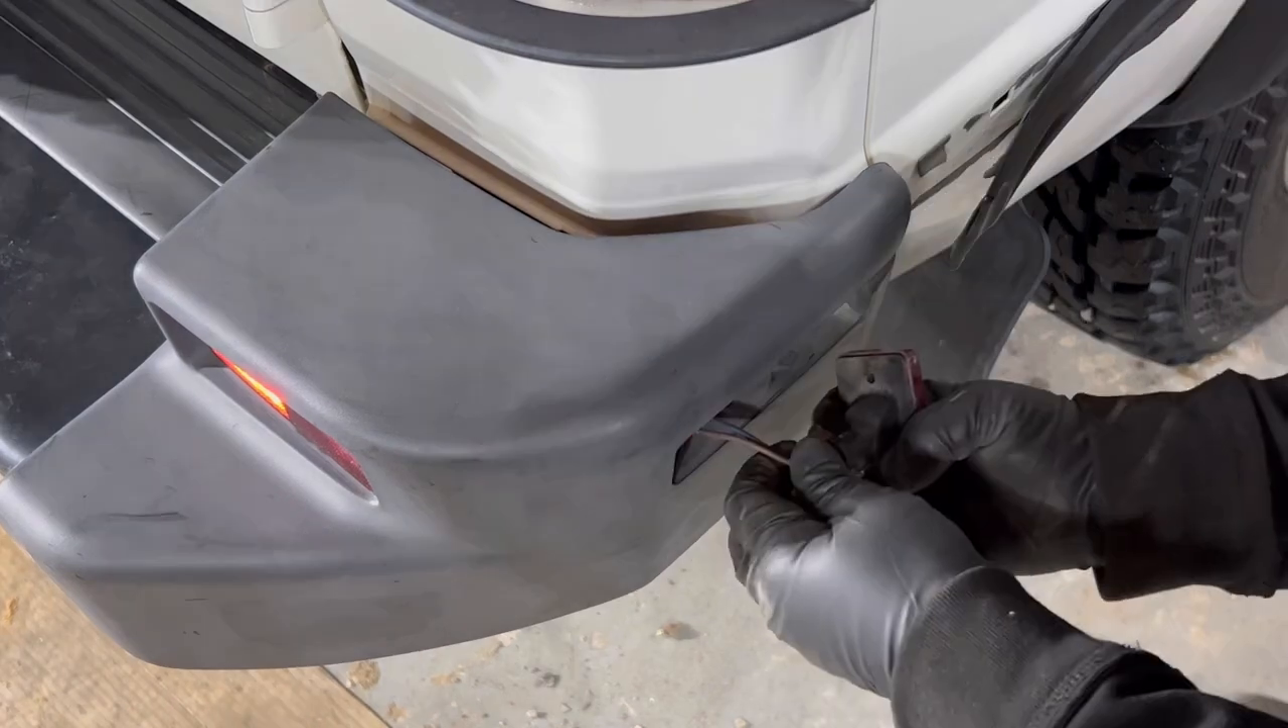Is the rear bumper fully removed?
No.